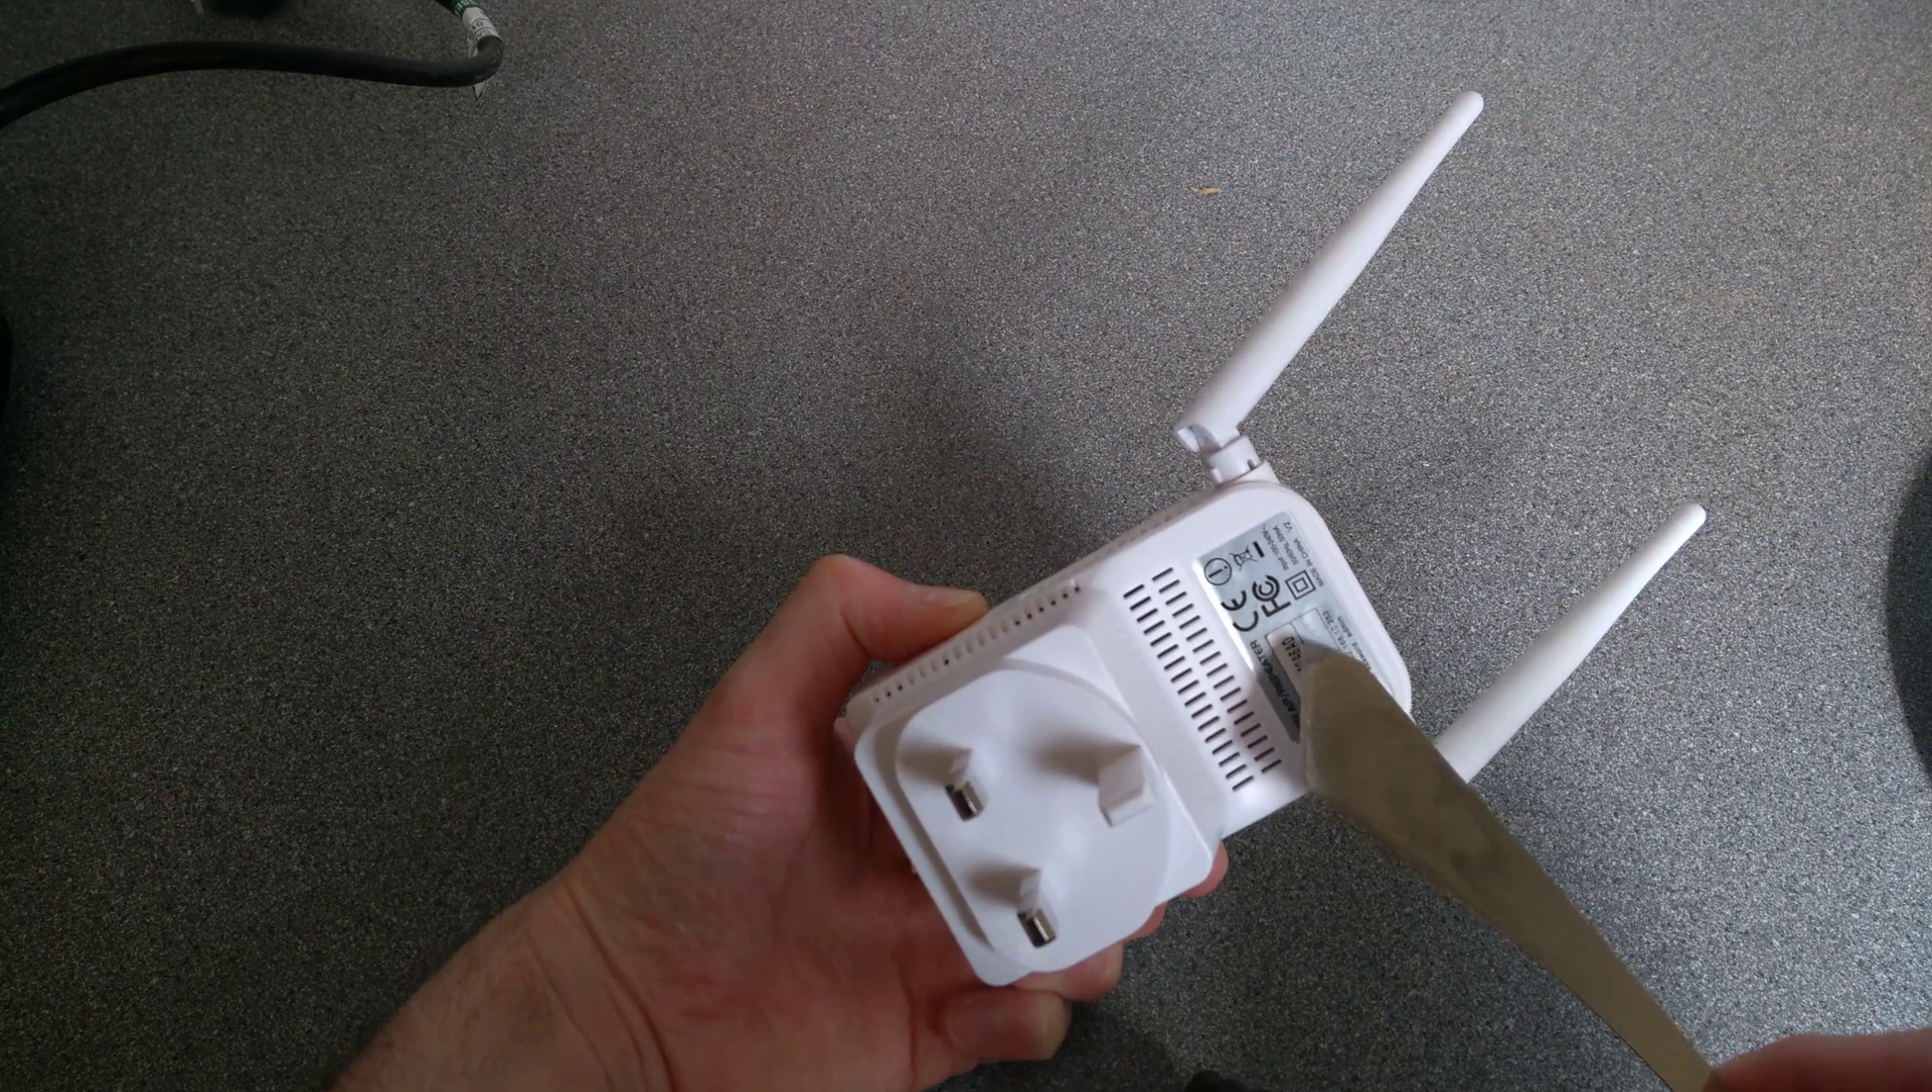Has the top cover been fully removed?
No.